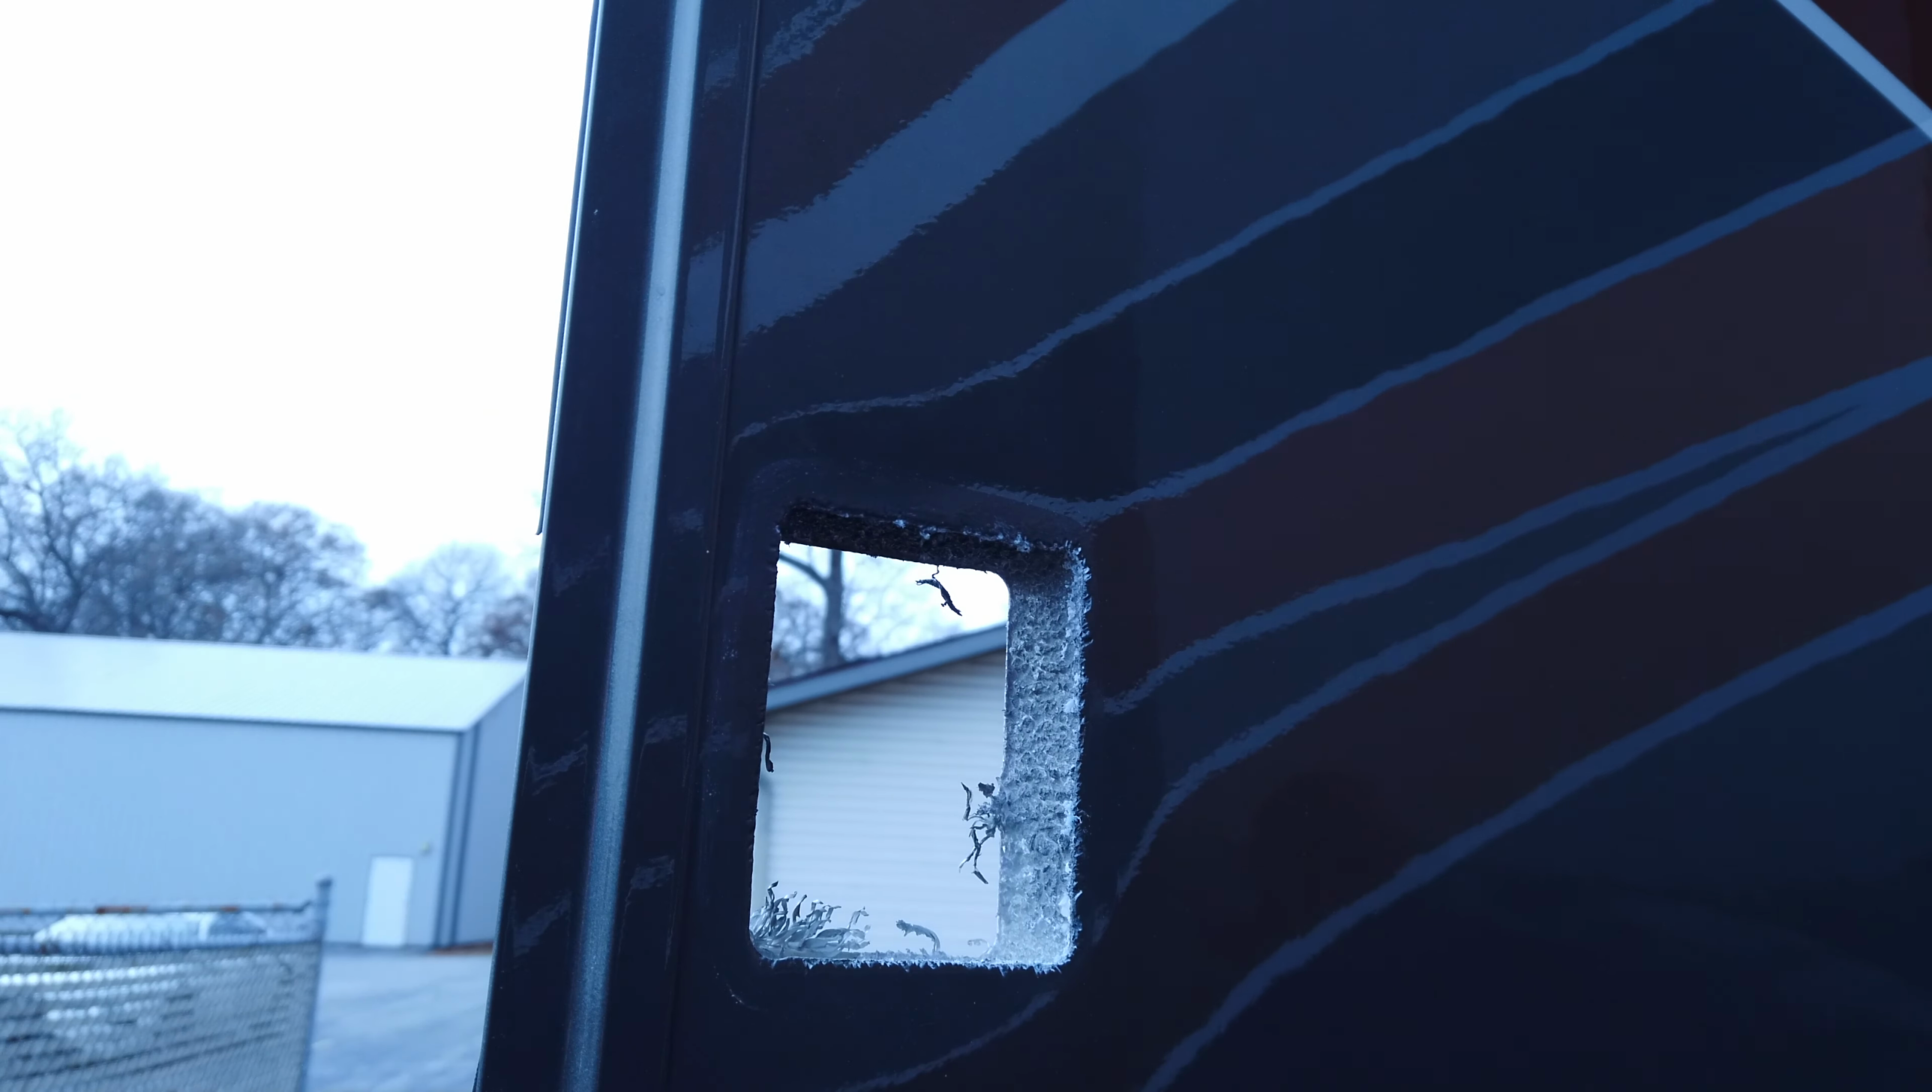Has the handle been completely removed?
Yes.